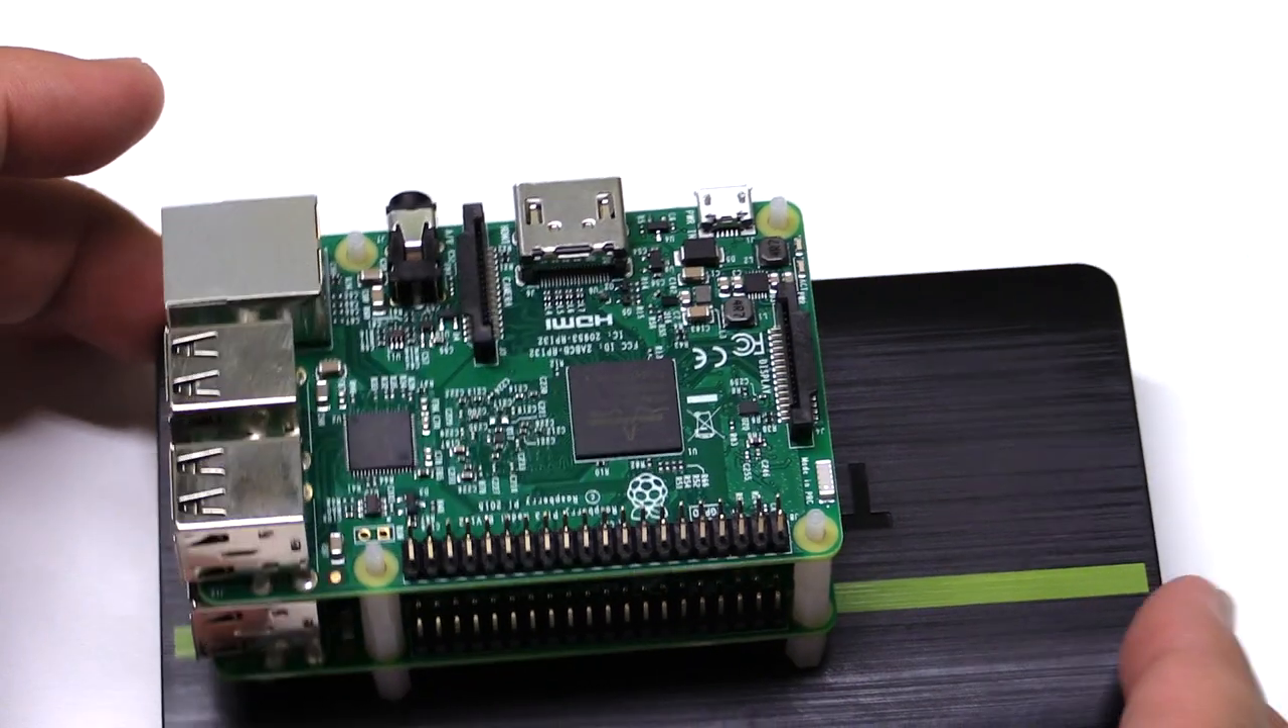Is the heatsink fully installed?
No.